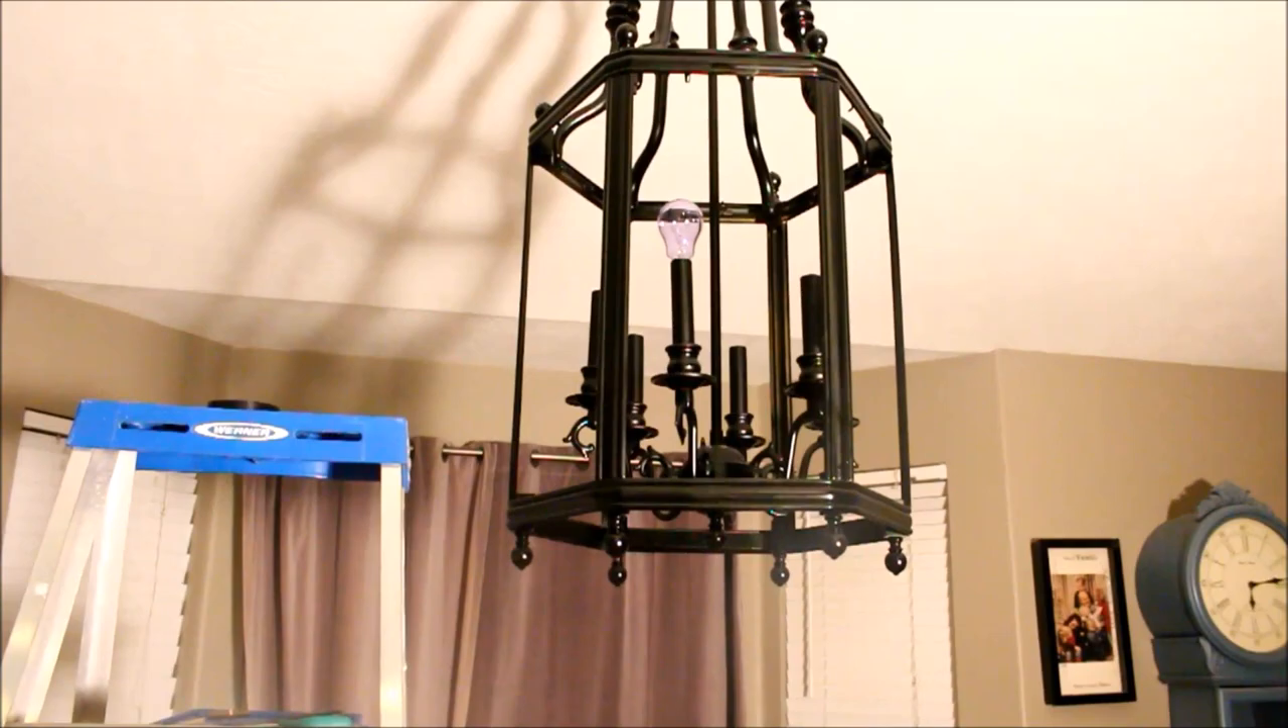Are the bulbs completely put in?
No.